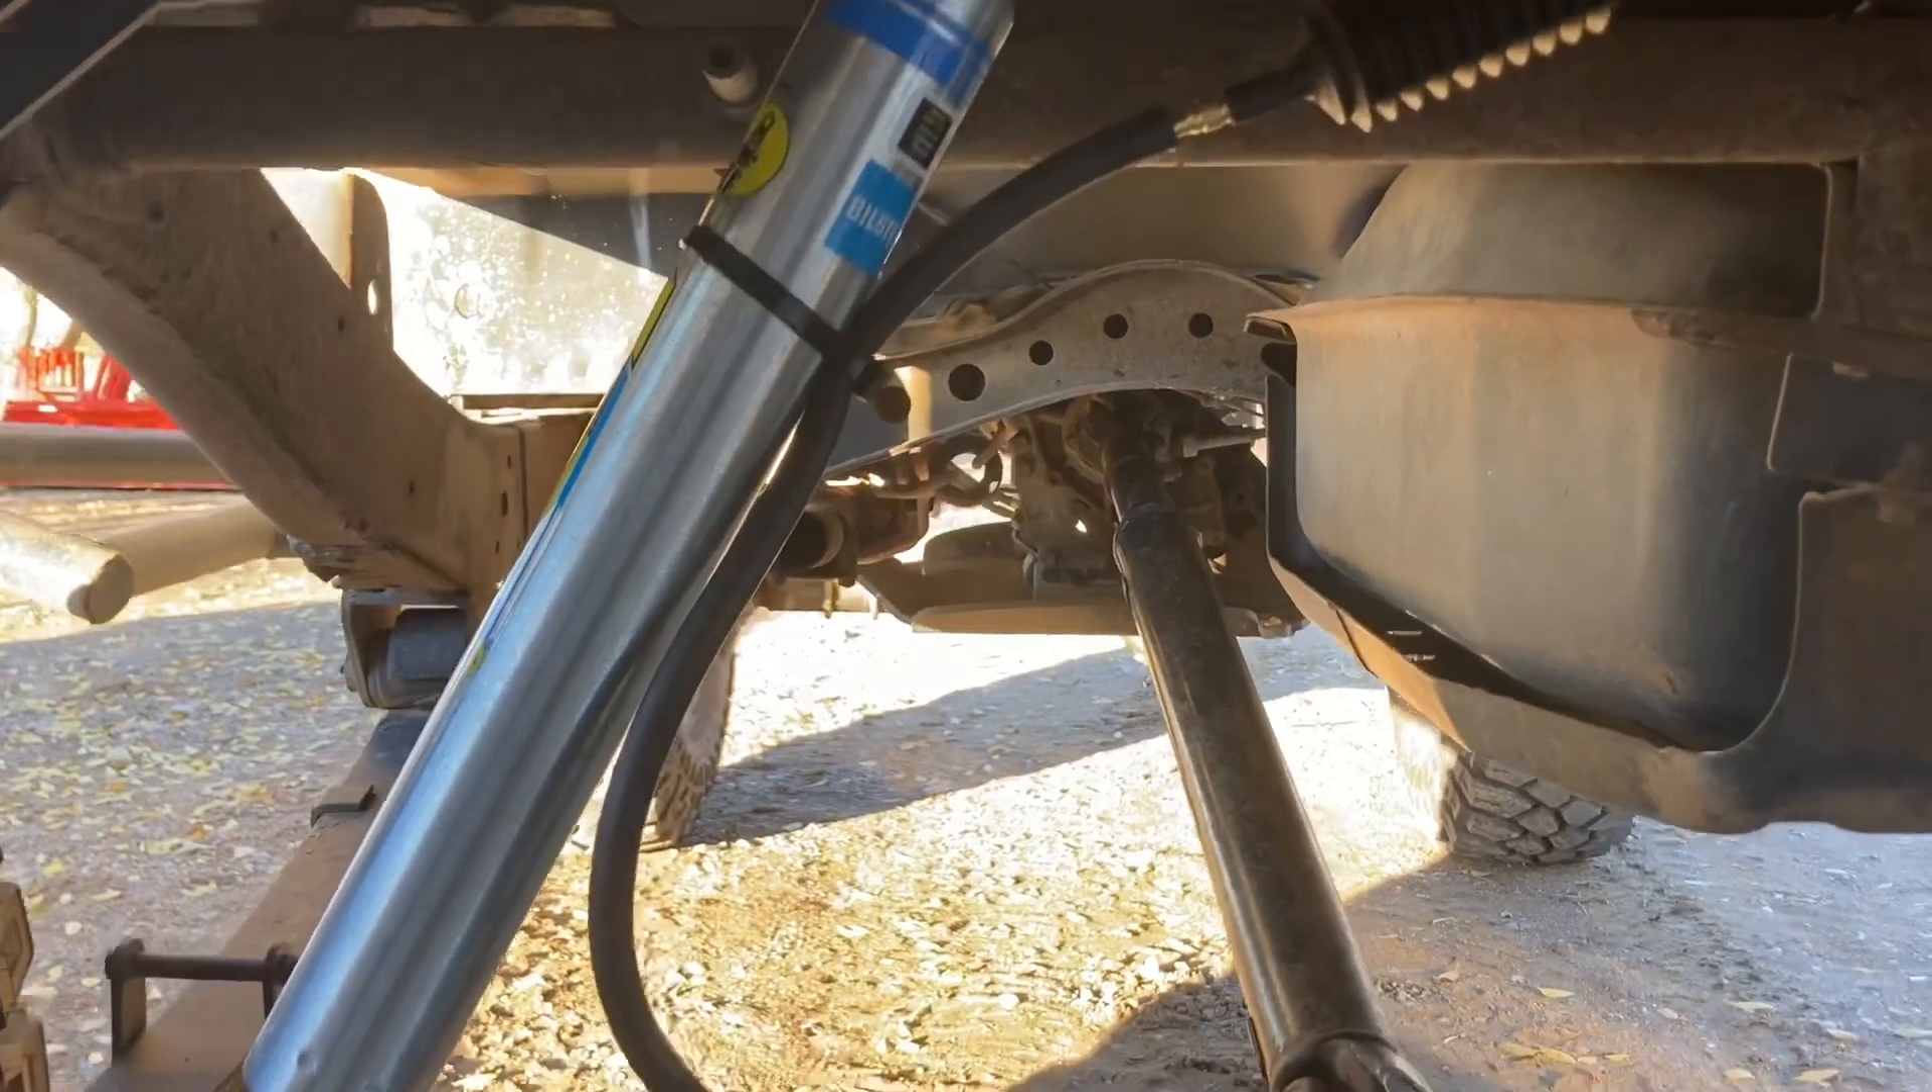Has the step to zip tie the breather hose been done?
Yes.